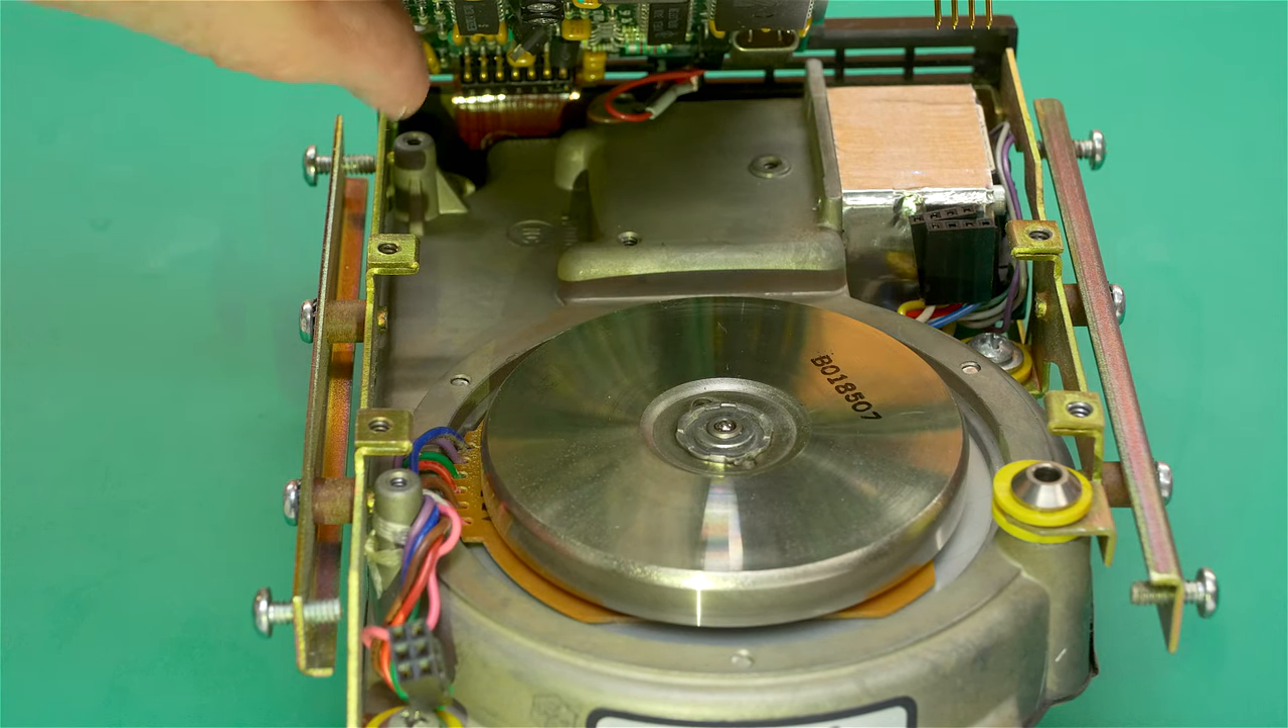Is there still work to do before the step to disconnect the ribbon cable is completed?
Yes.